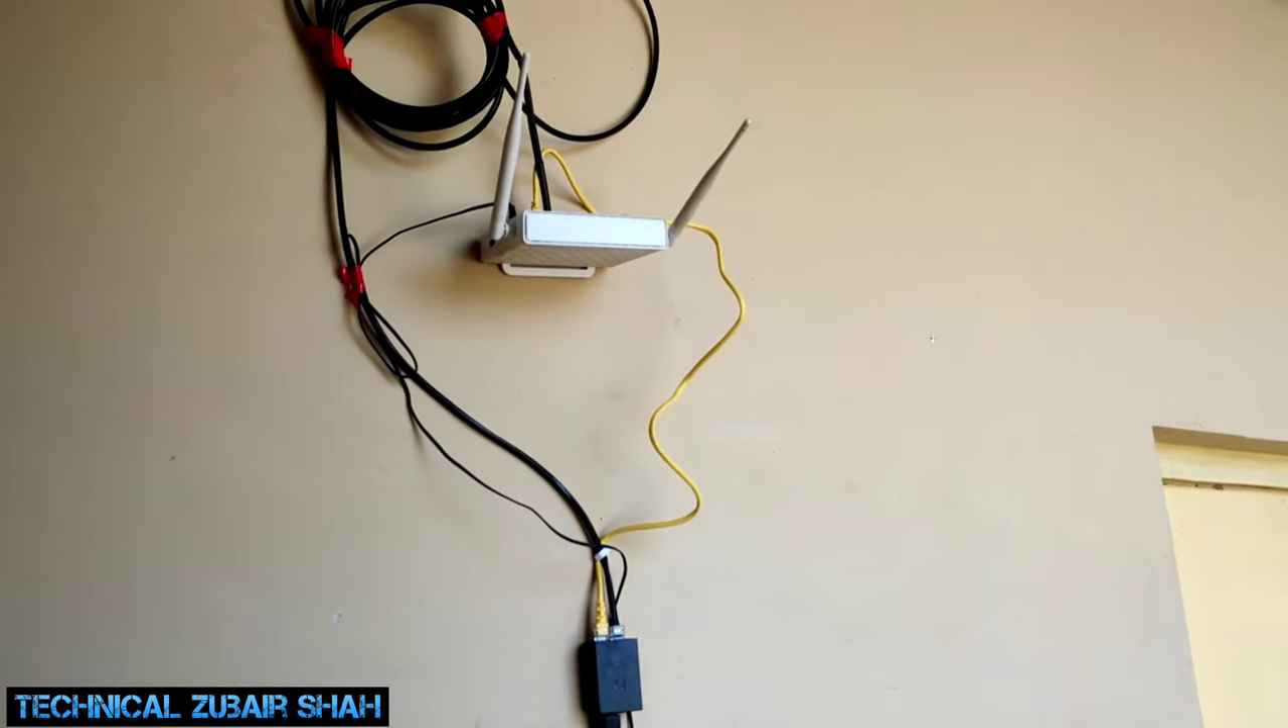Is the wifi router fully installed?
Yes.